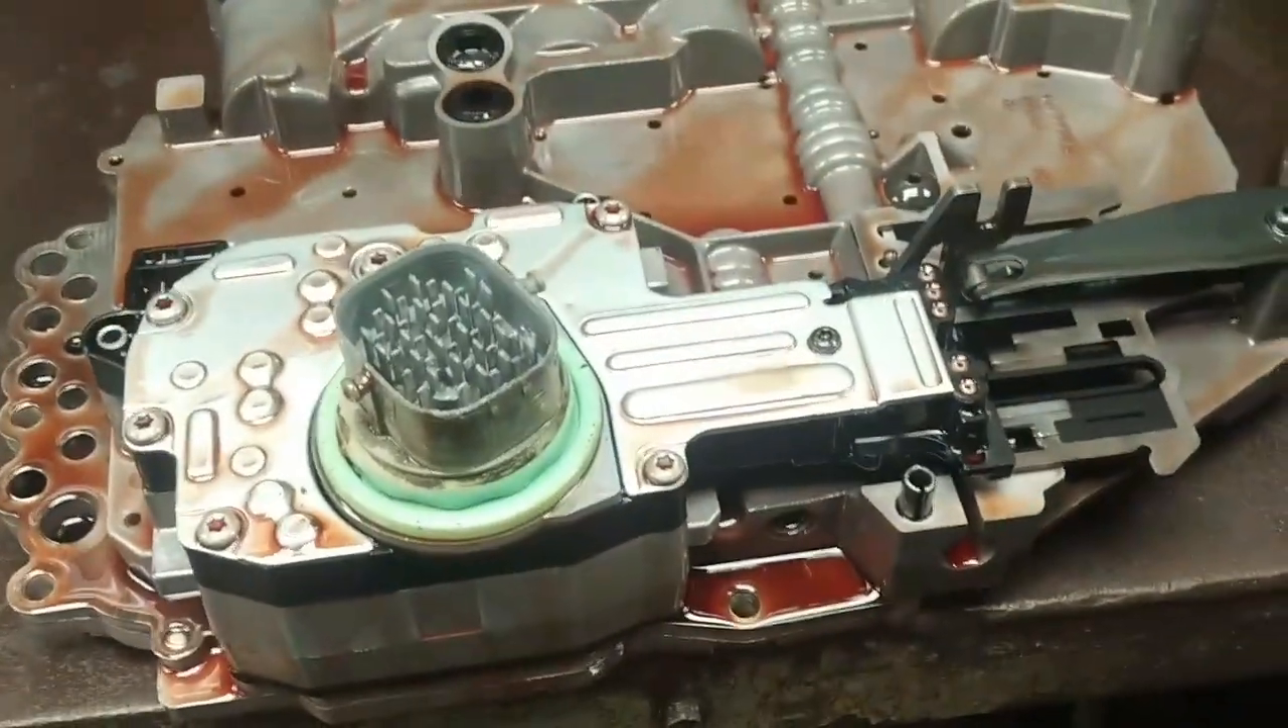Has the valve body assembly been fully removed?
Yes.